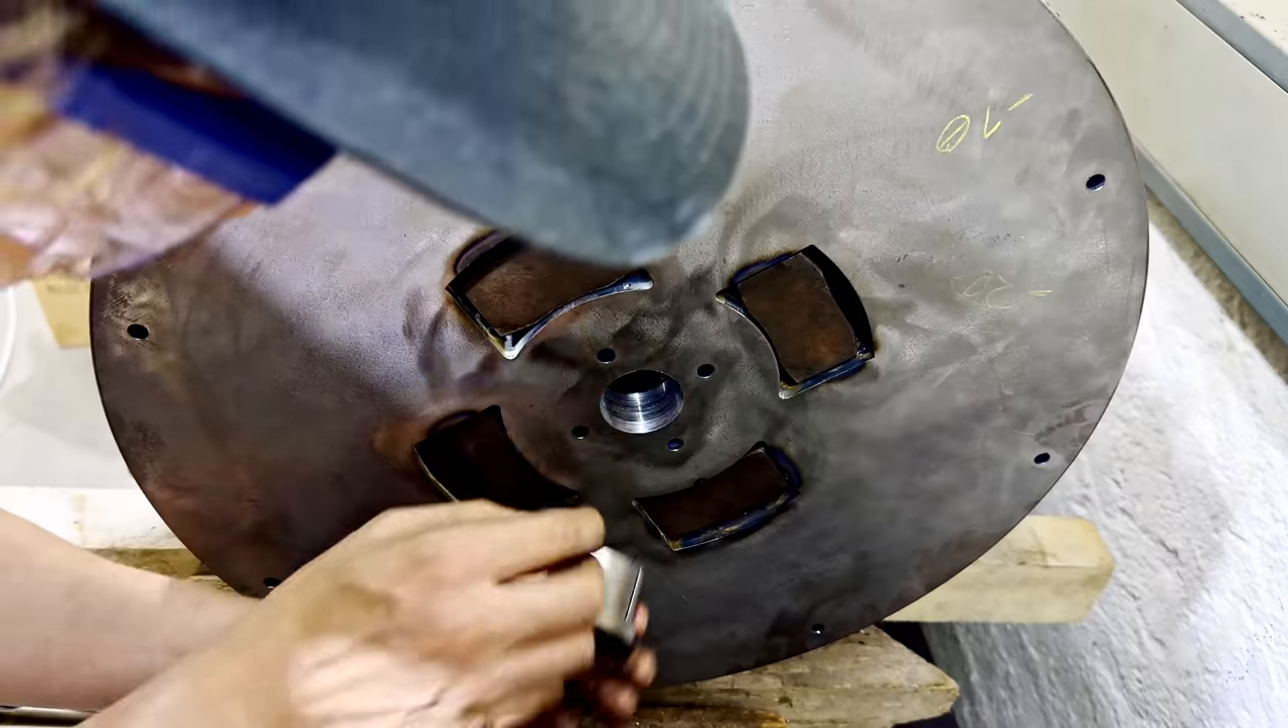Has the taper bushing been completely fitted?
No.